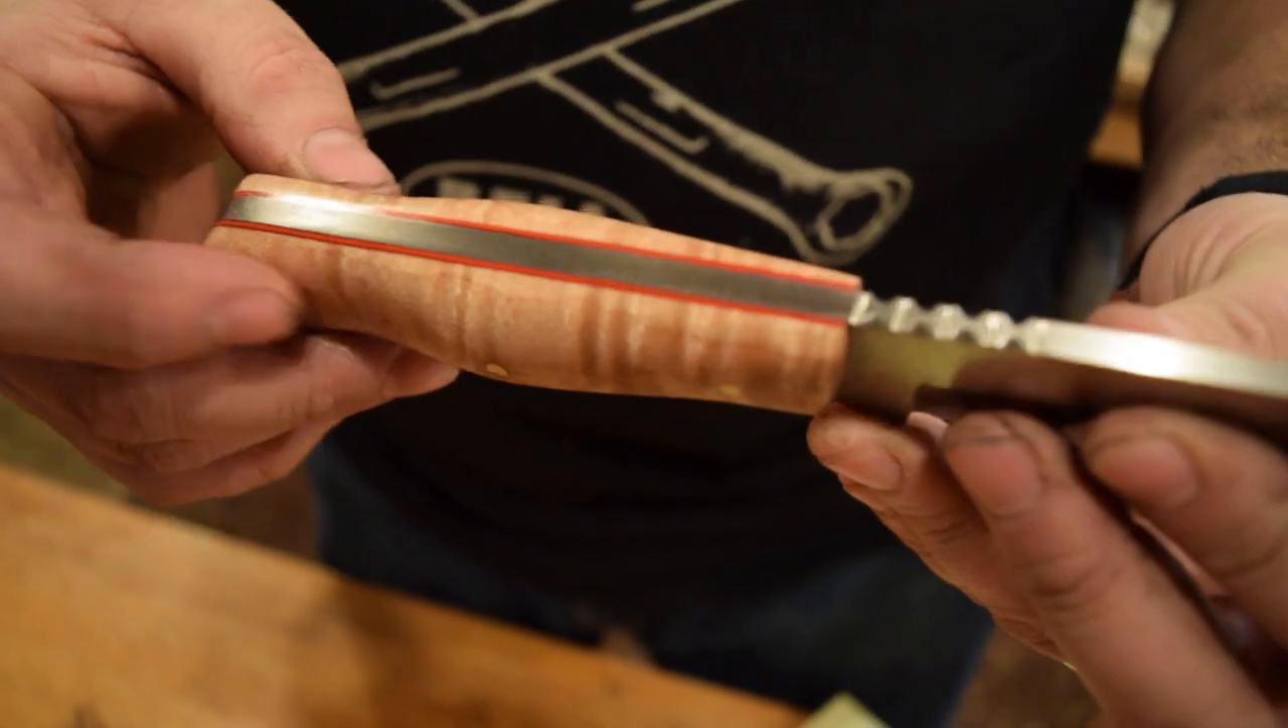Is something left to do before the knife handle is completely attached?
No.